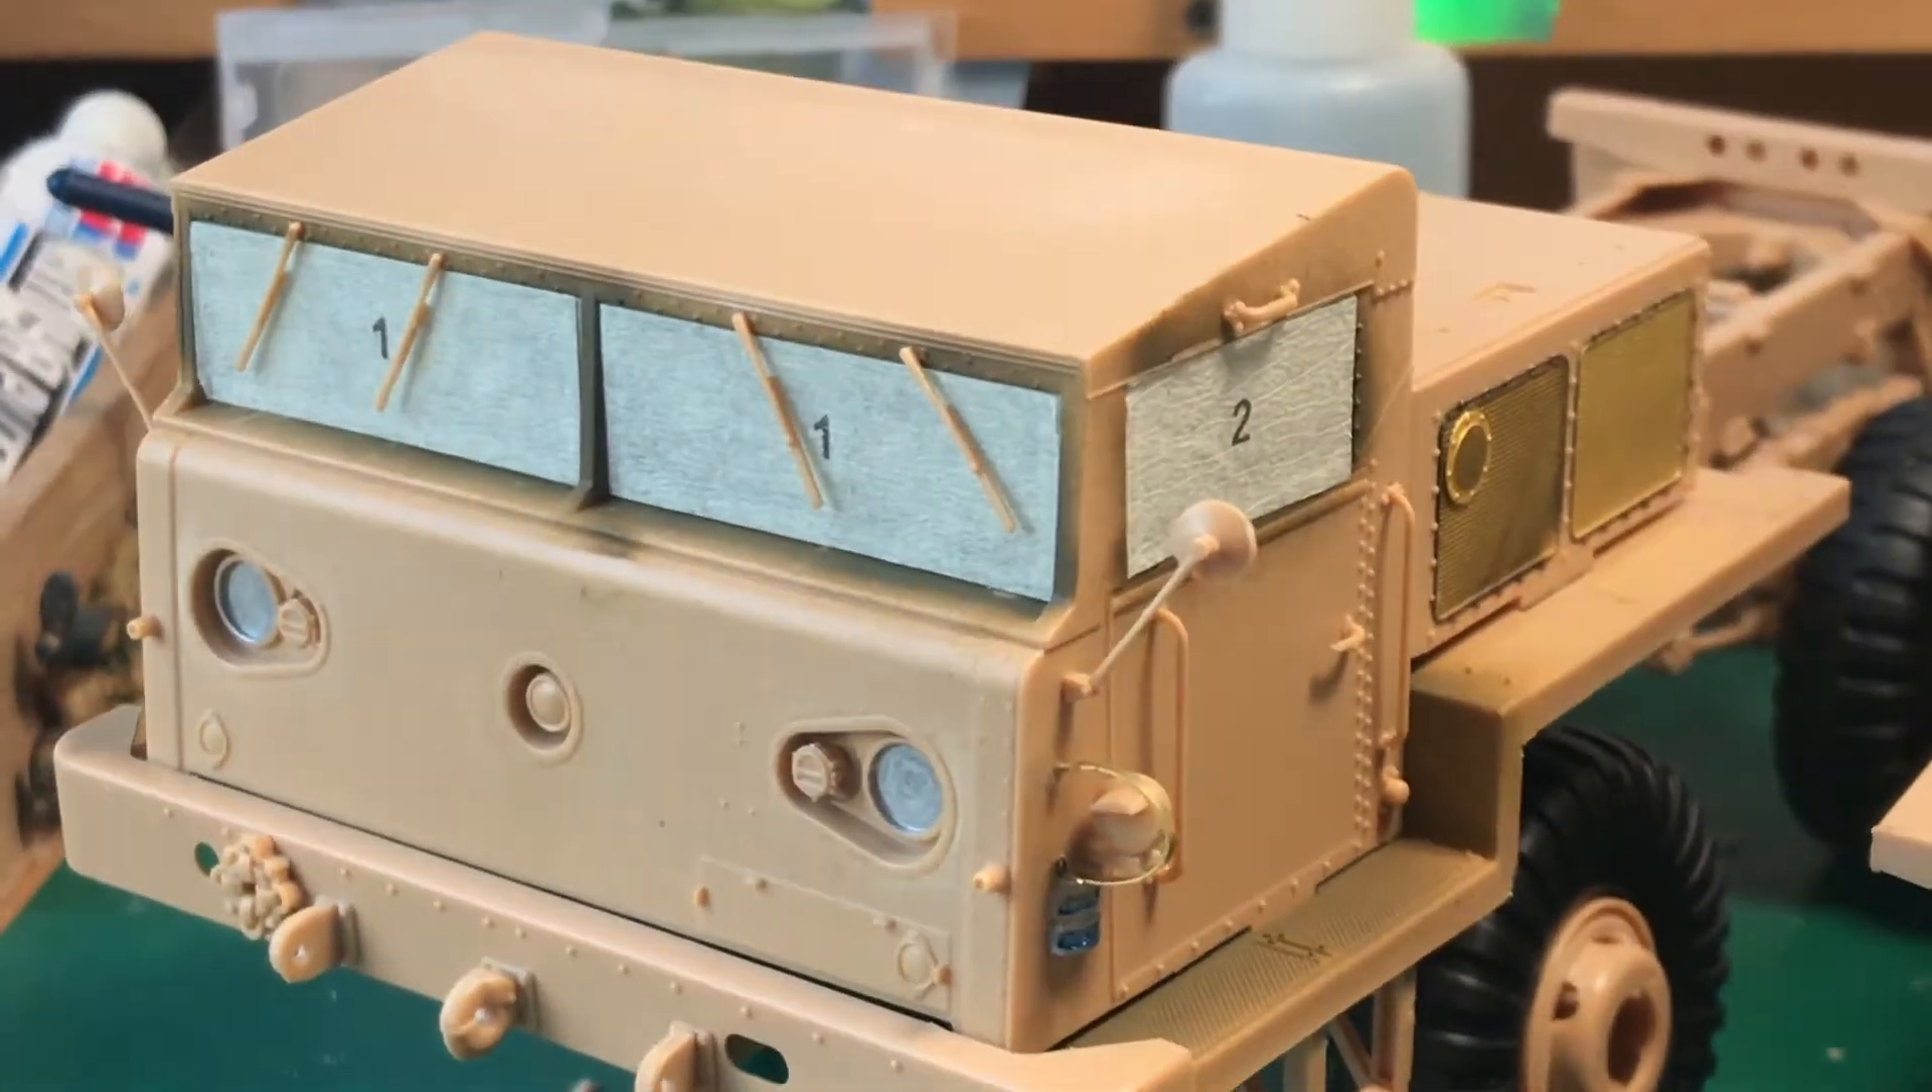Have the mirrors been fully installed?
Yes.